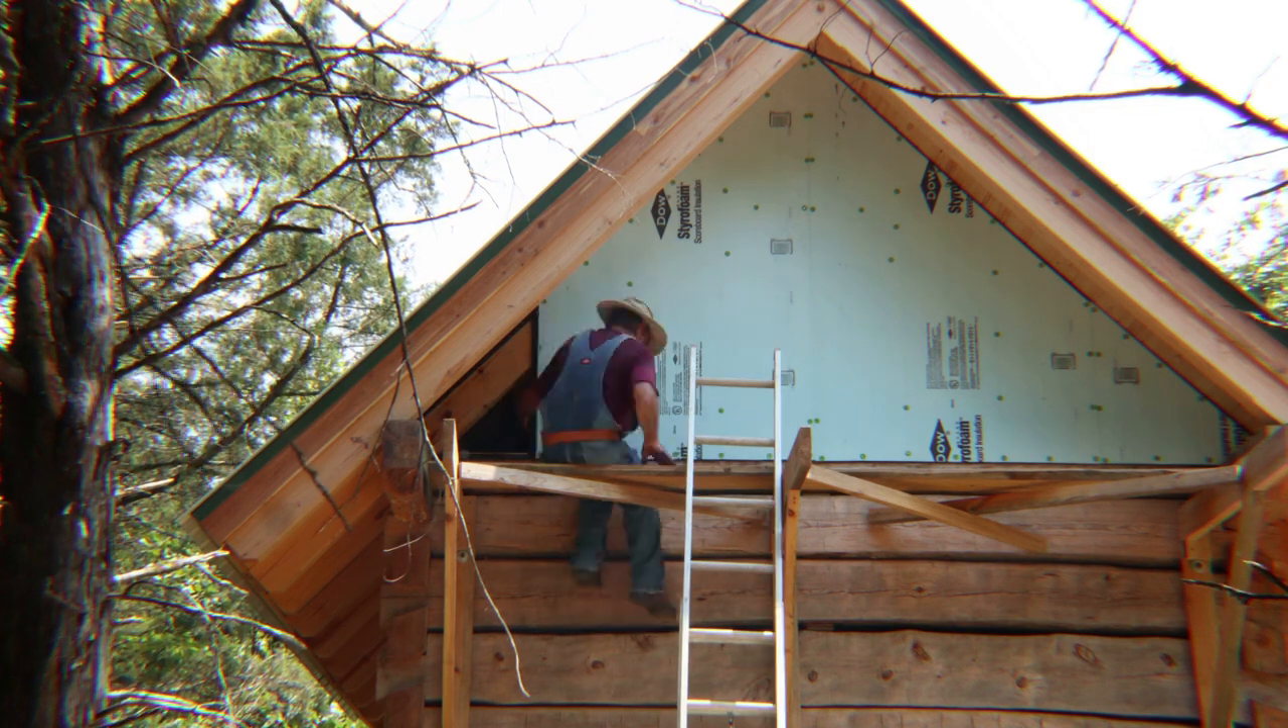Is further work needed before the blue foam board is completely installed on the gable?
Yes.